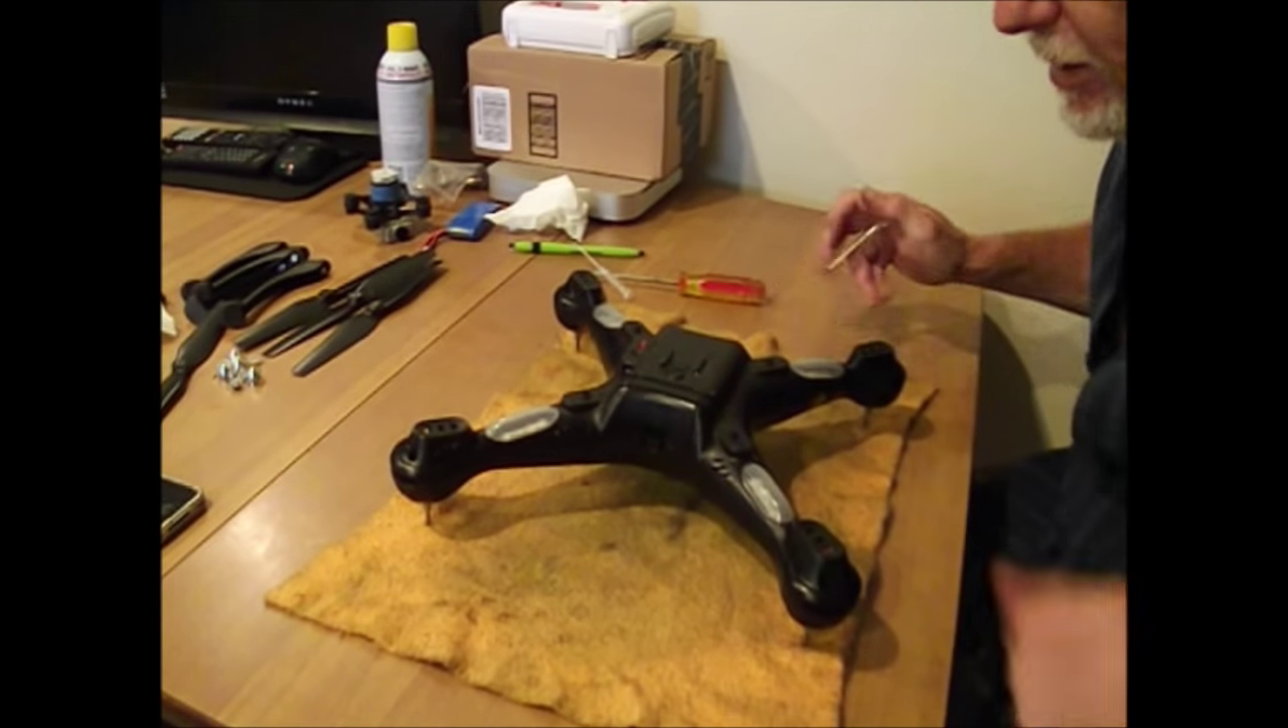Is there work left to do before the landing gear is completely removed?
No.